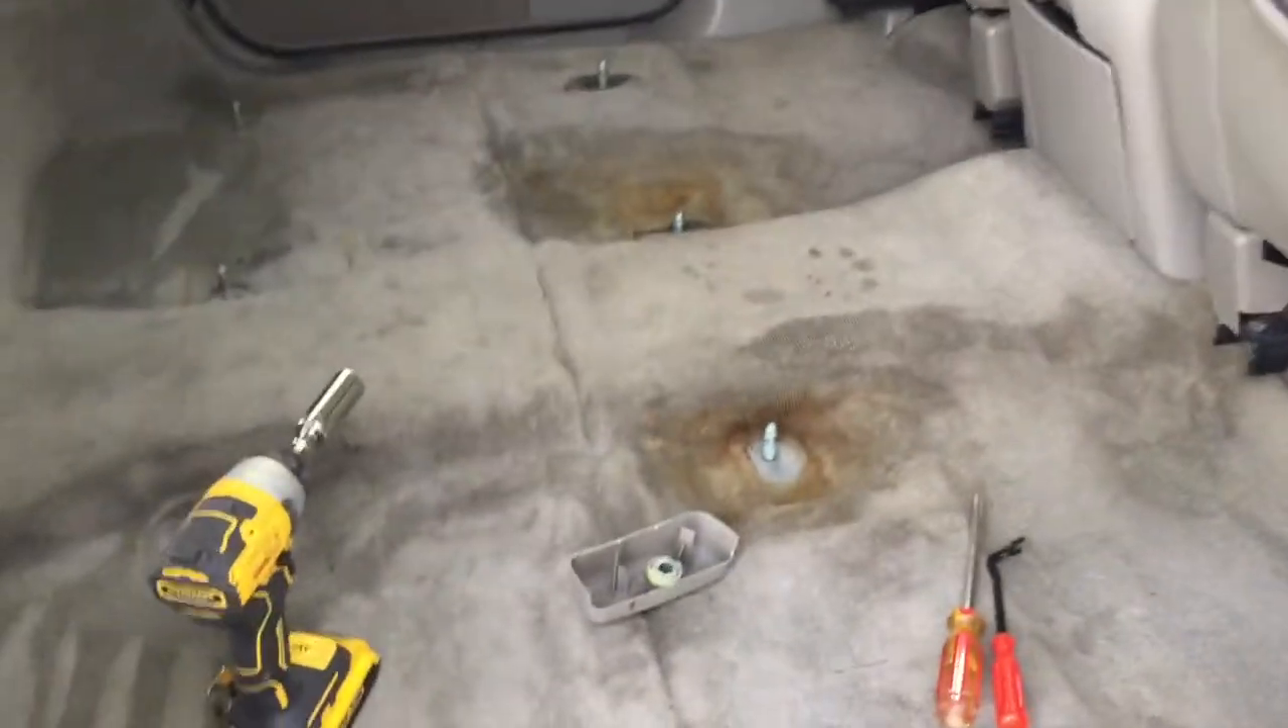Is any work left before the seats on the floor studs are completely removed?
No.